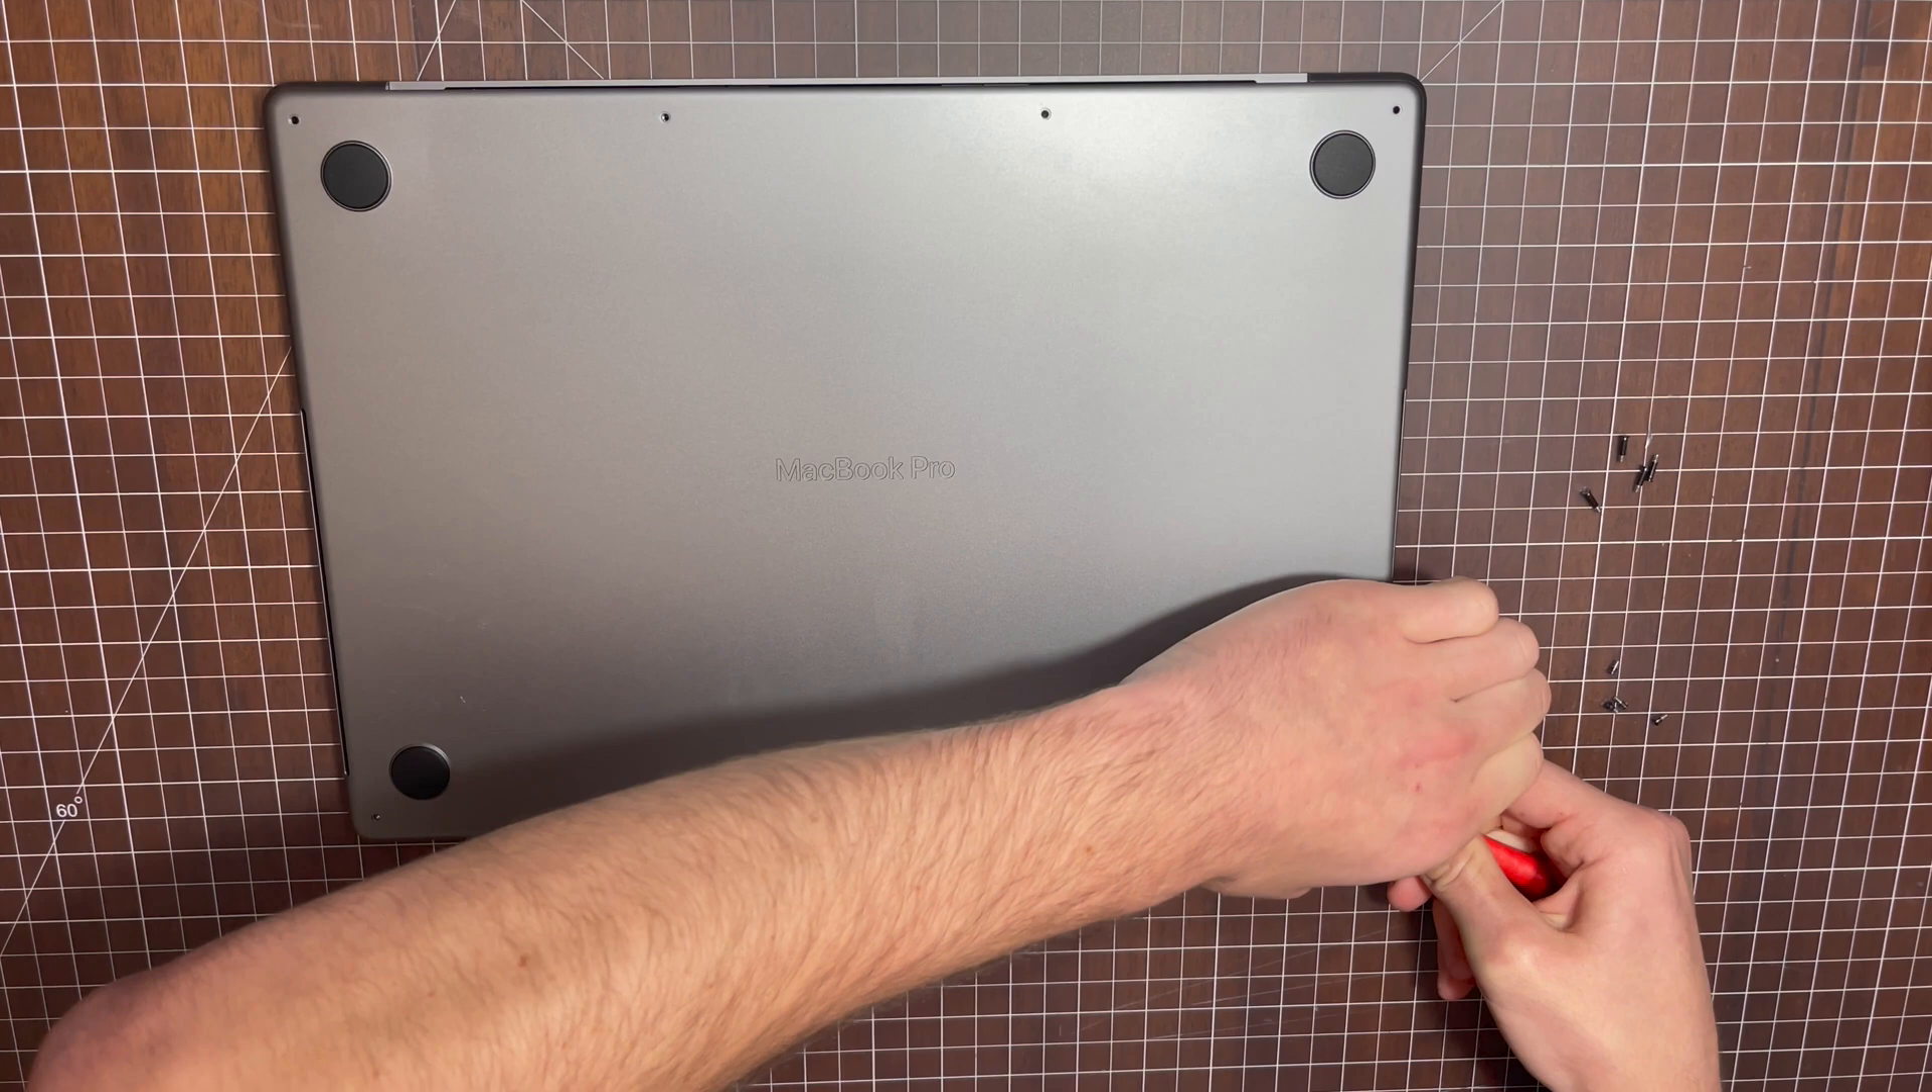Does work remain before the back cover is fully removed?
Yes.